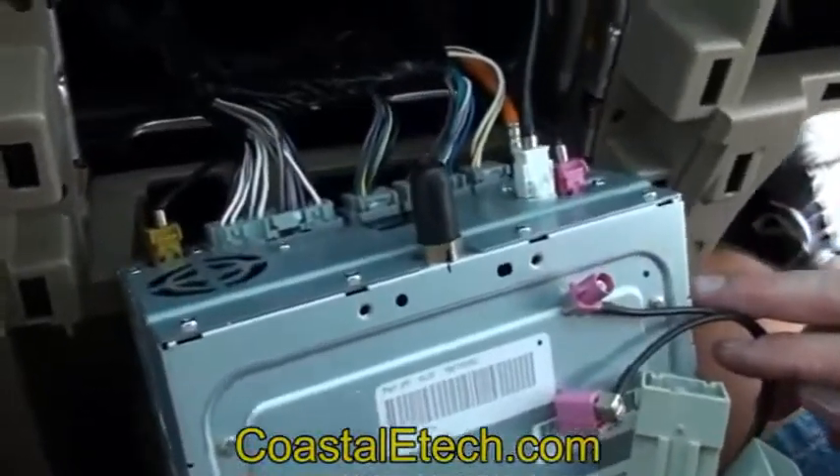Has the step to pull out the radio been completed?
Yes.